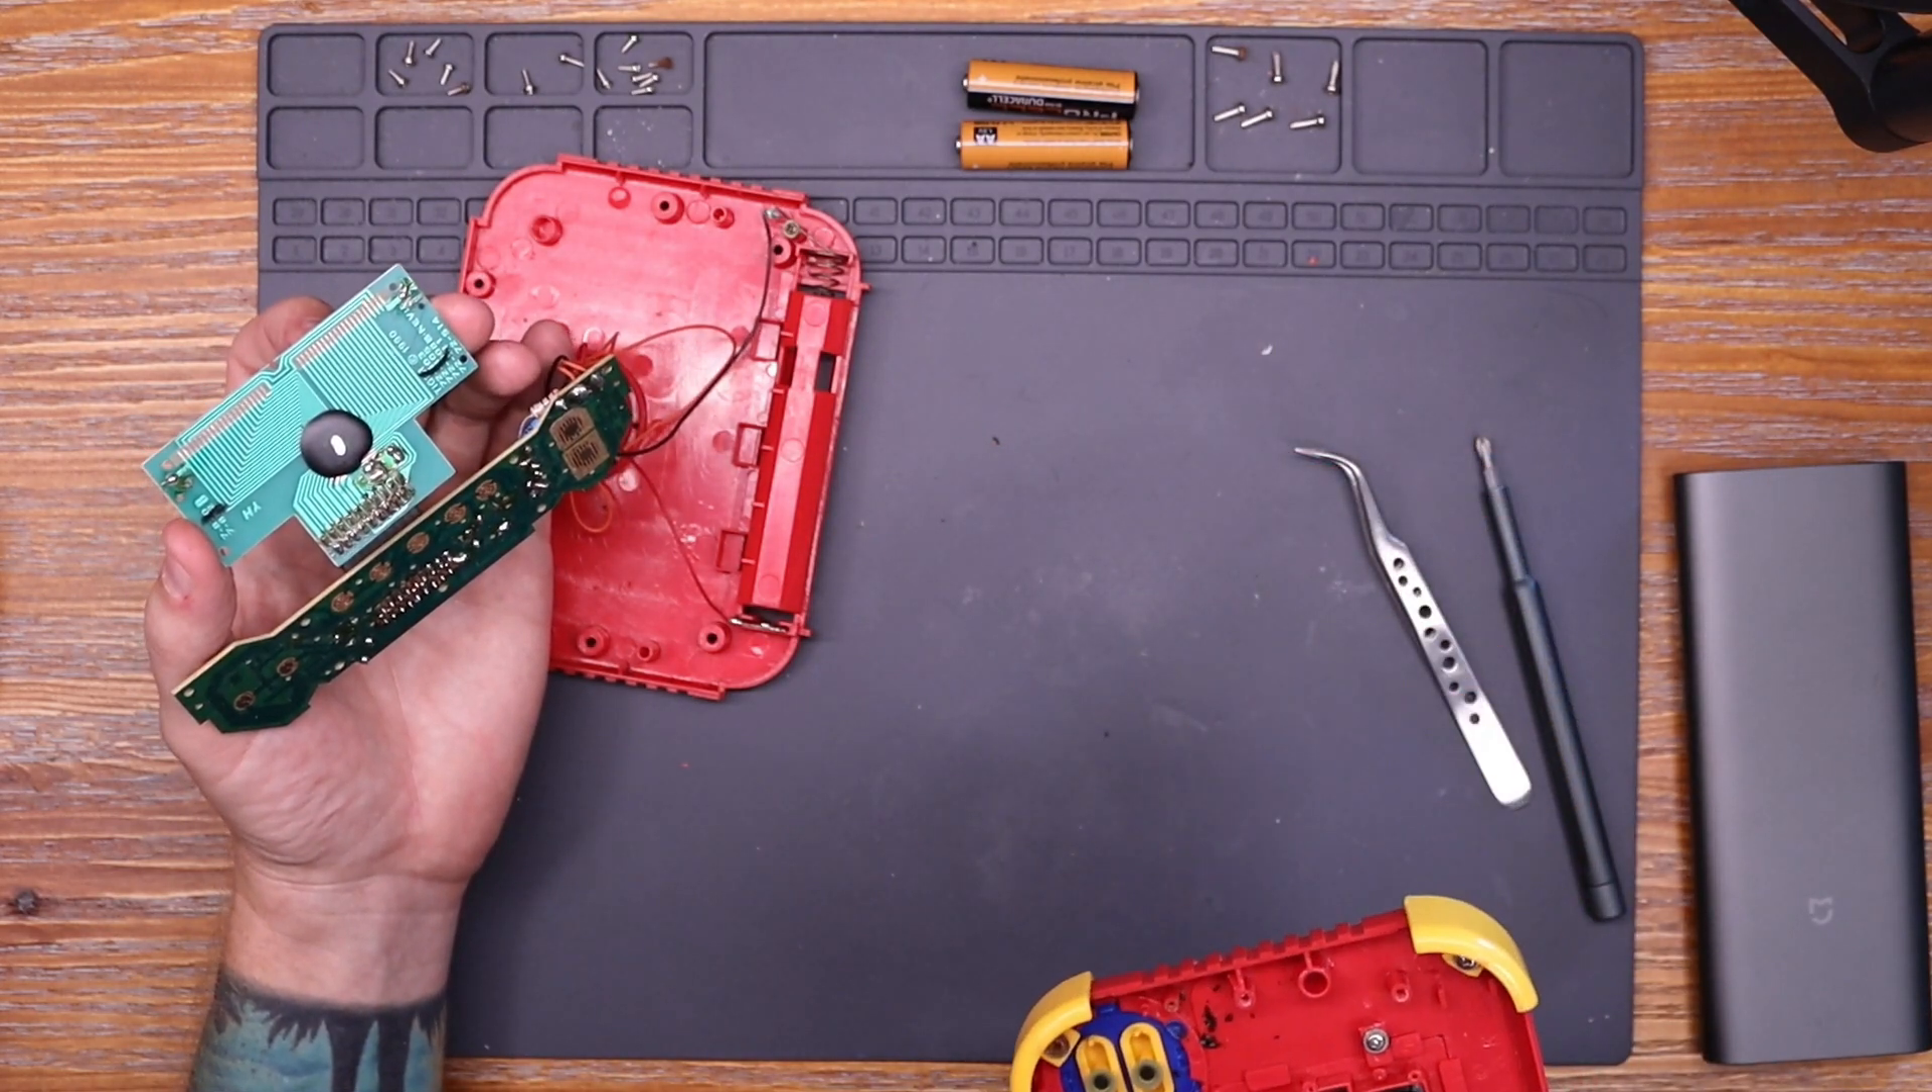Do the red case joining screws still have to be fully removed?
No.